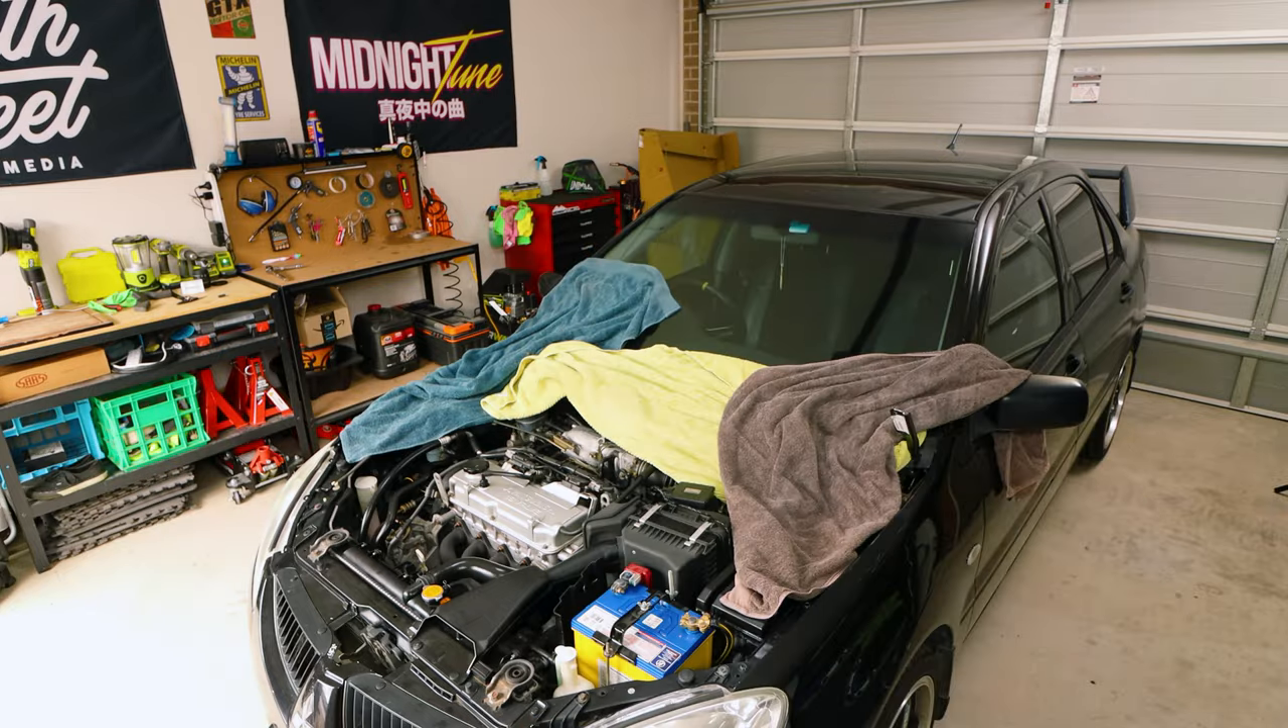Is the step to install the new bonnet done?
No.